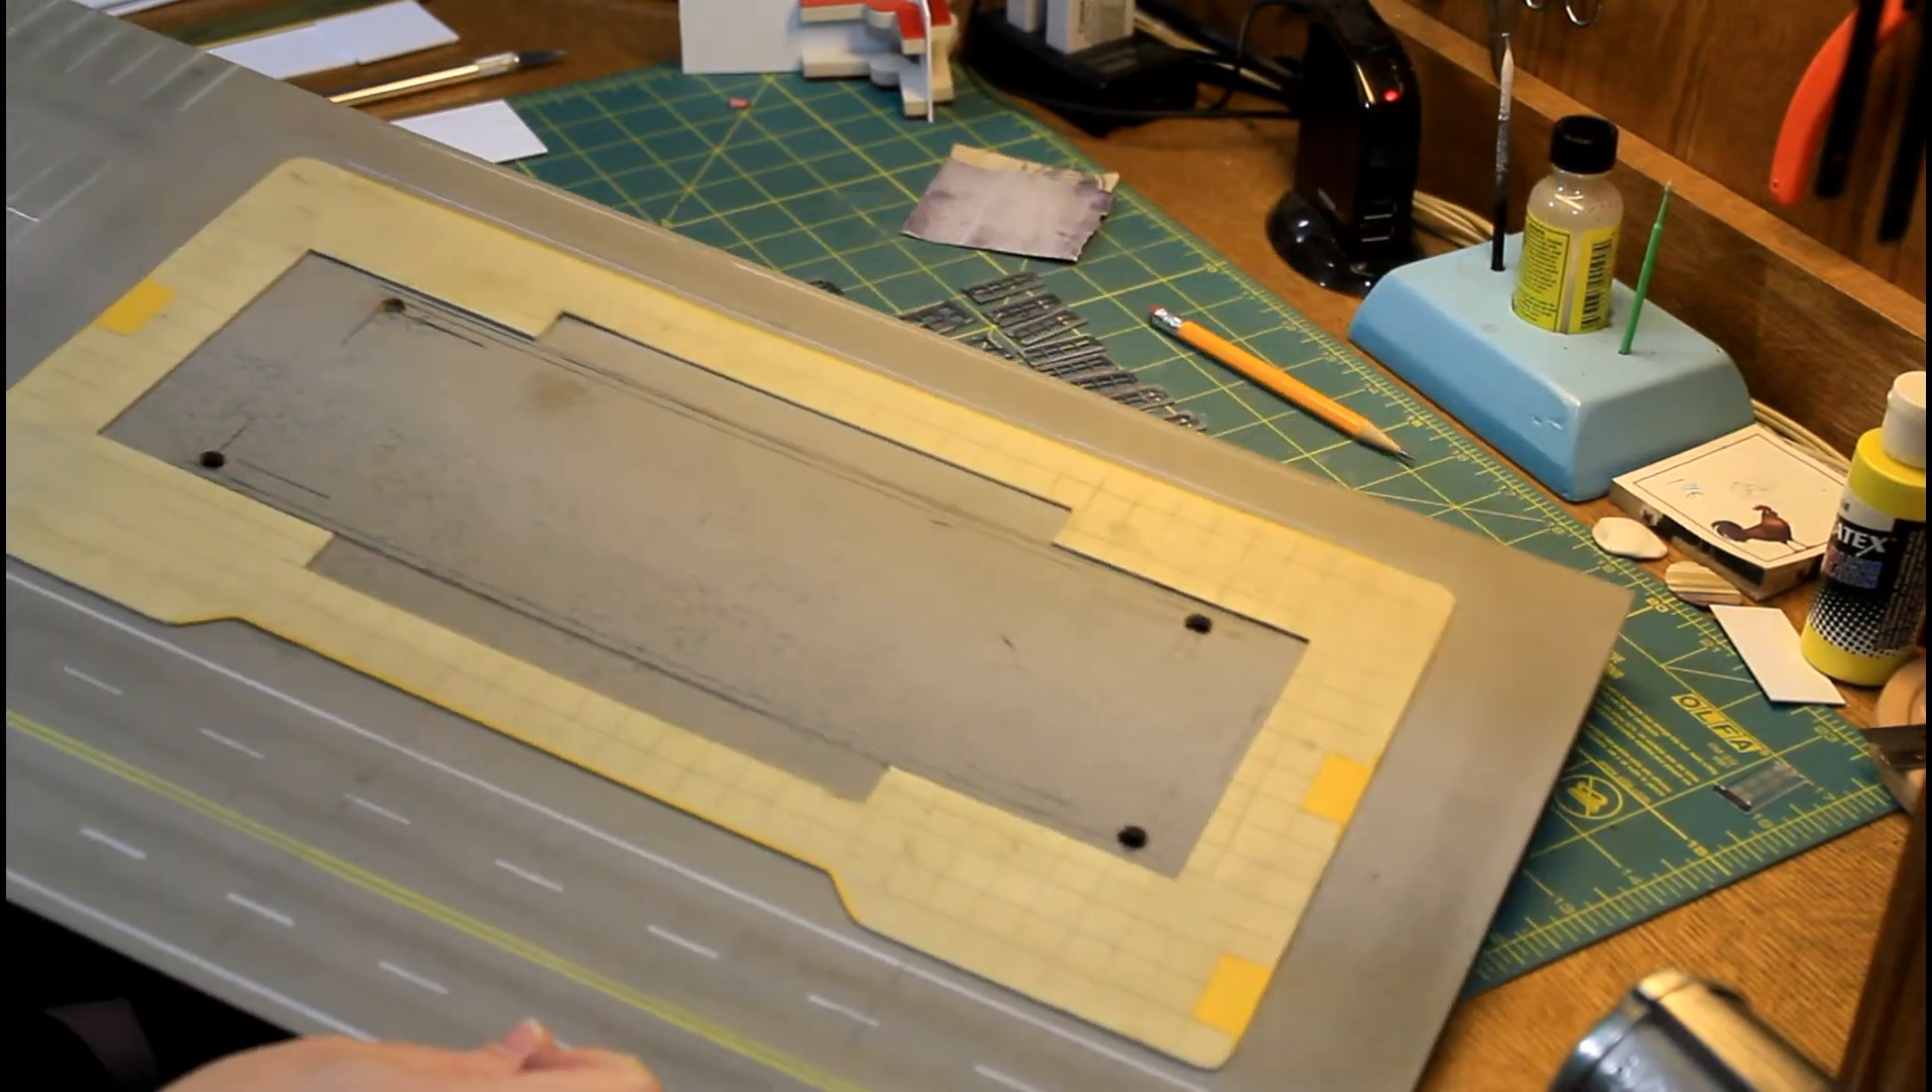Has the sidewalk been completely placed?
Yes.